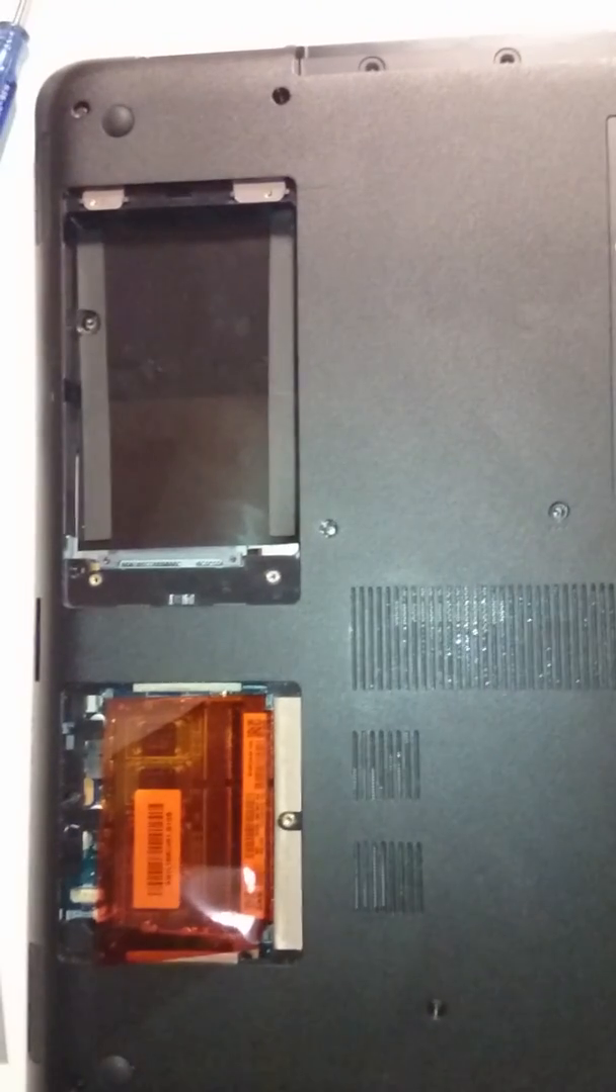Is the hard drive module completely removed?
Yes.